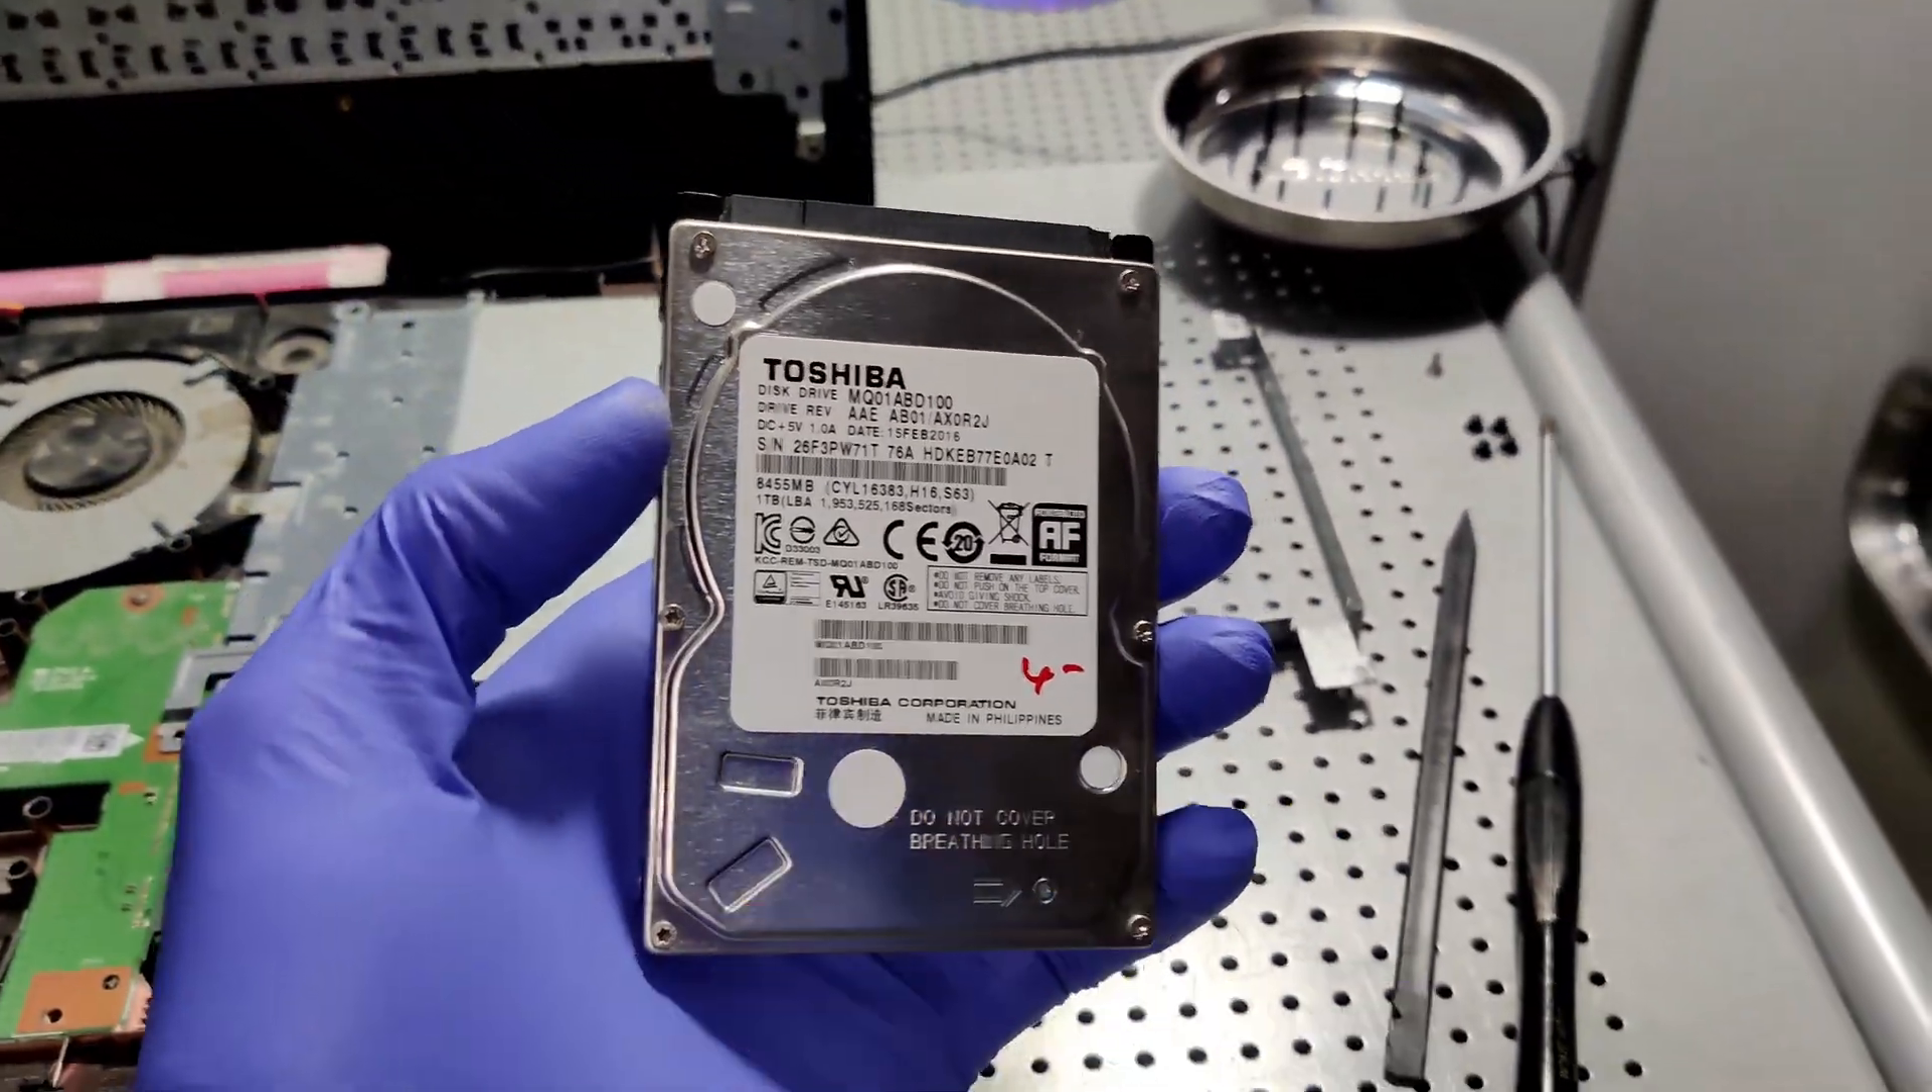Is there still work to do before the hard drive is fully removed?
No.